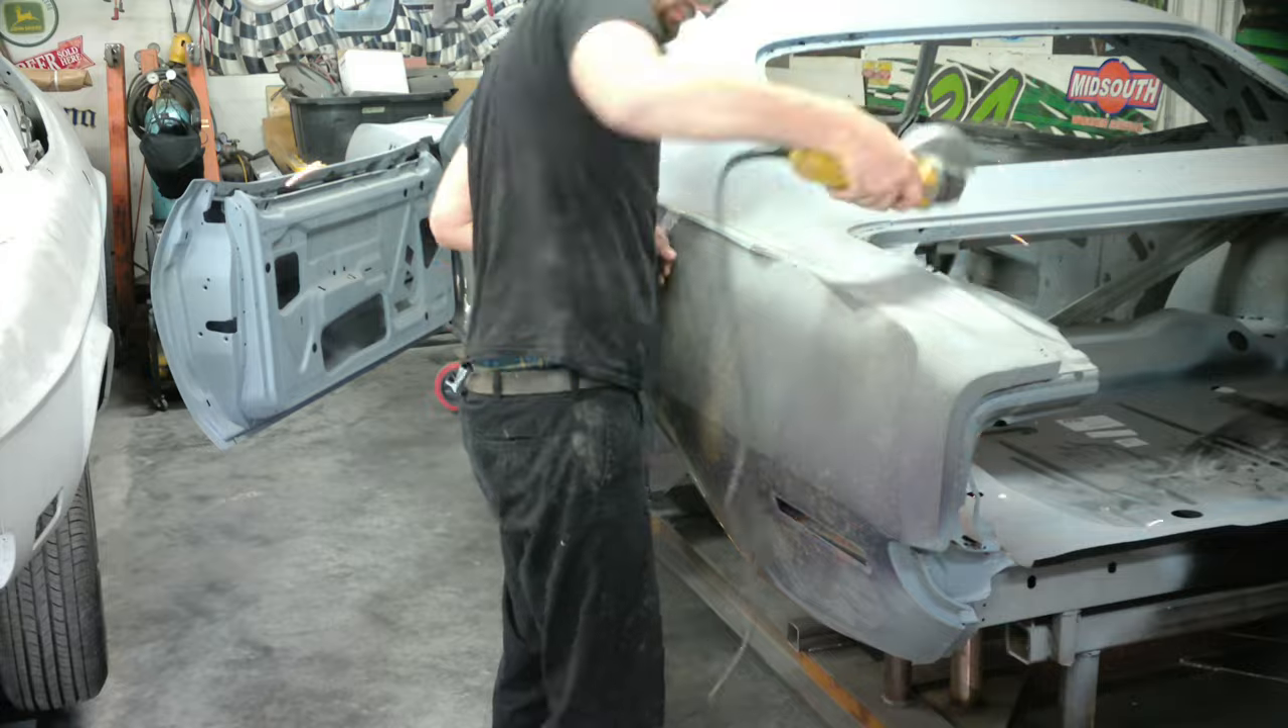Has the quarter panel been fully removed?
No.